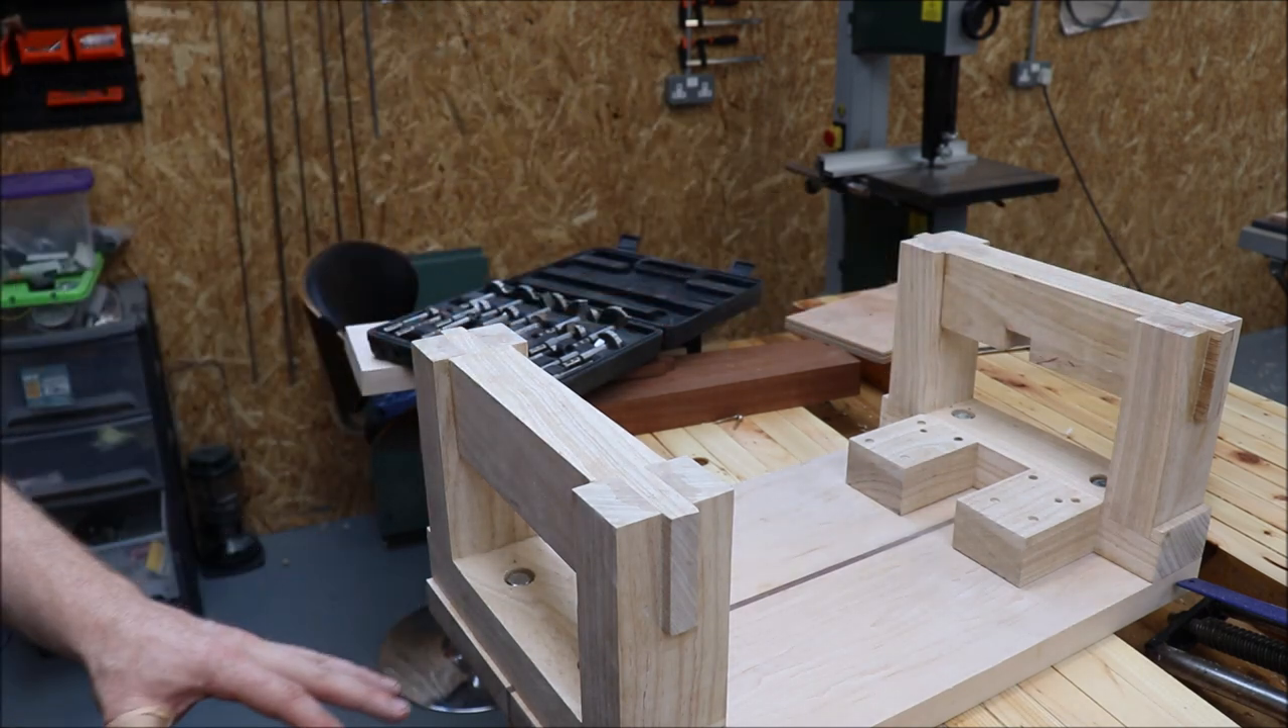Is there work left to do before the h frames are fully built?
No.